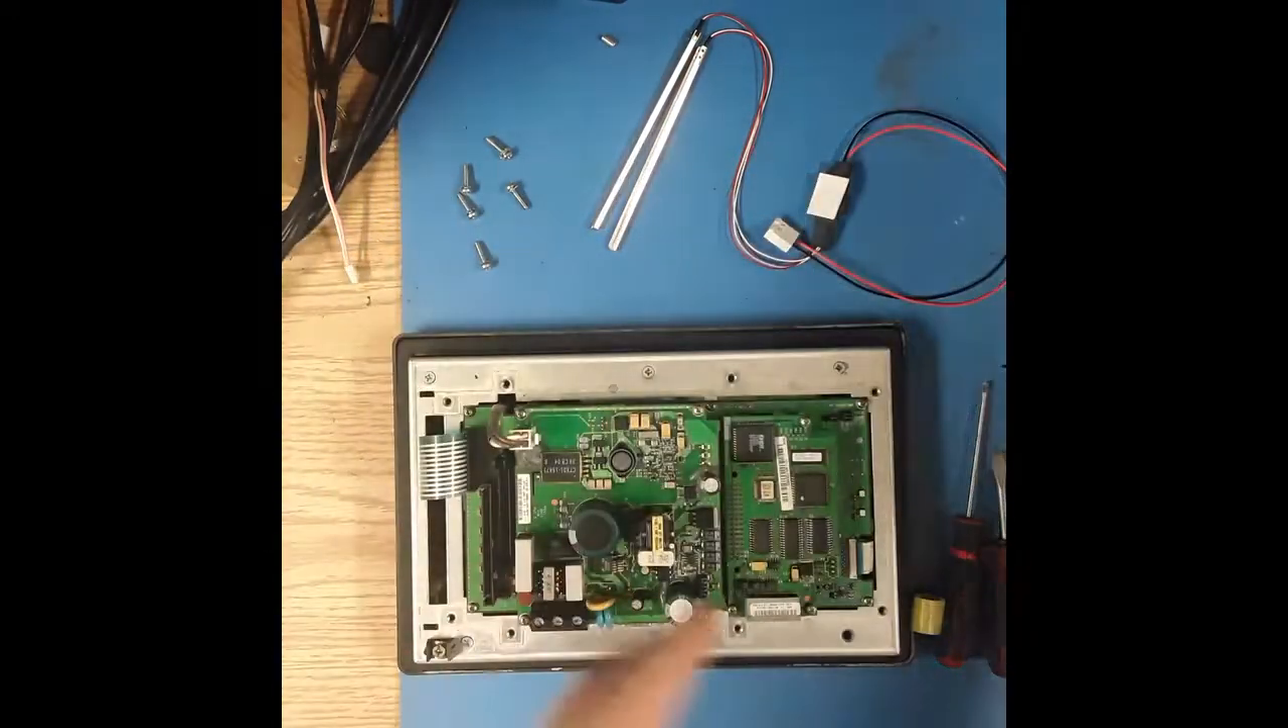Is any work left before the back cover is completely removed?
No.